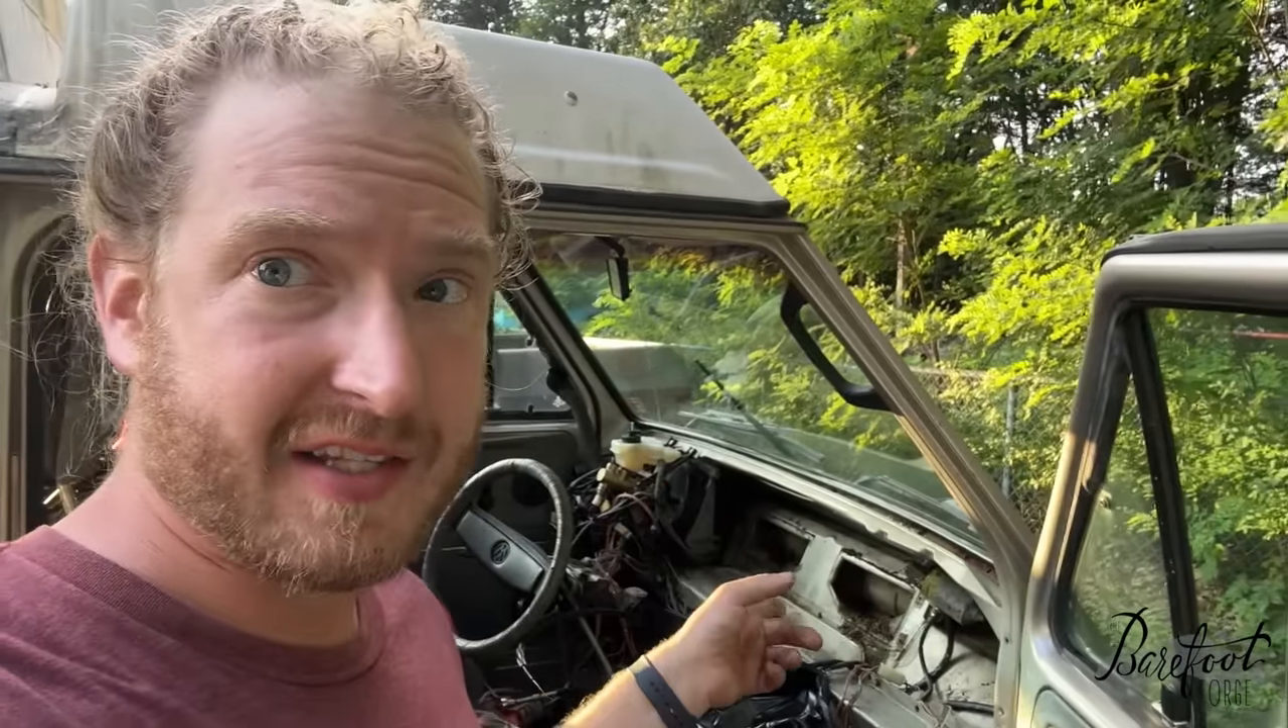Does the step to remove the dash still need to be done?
No.